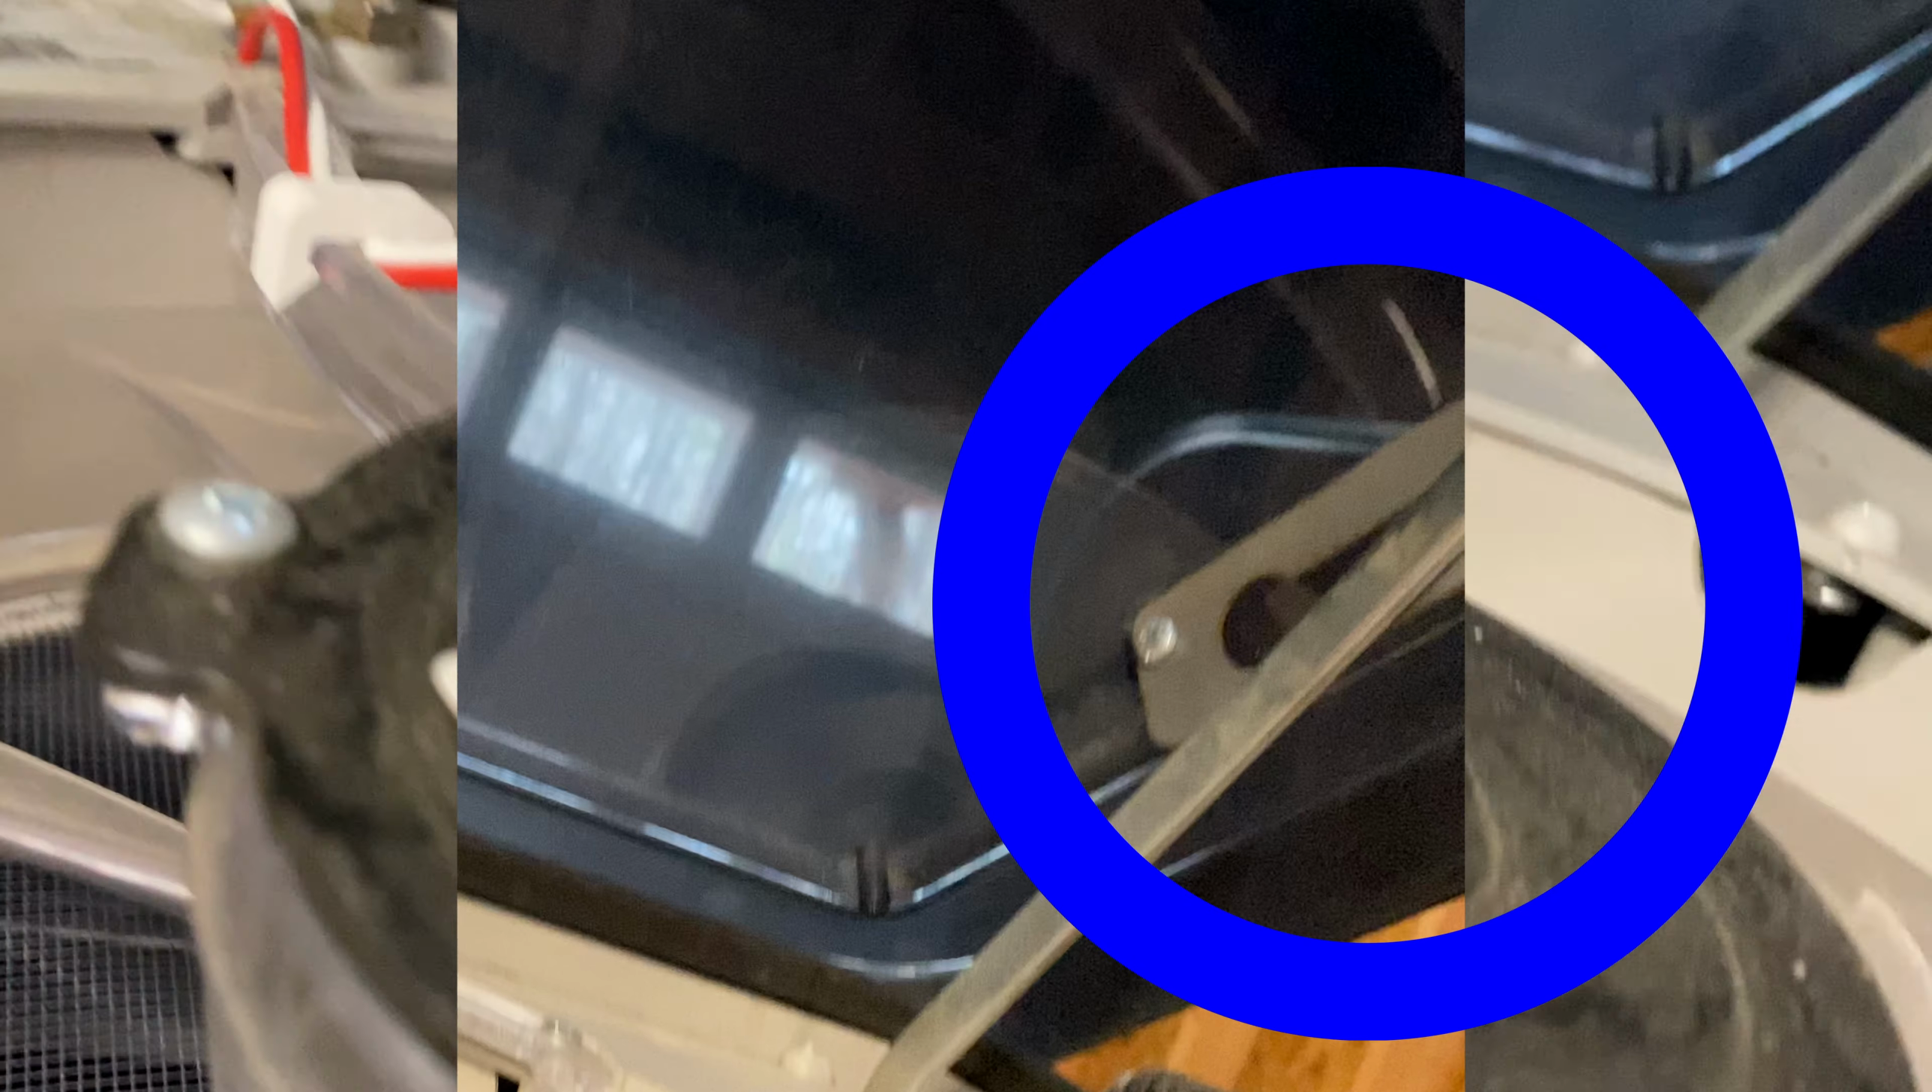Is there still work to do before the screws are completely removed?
Yes.